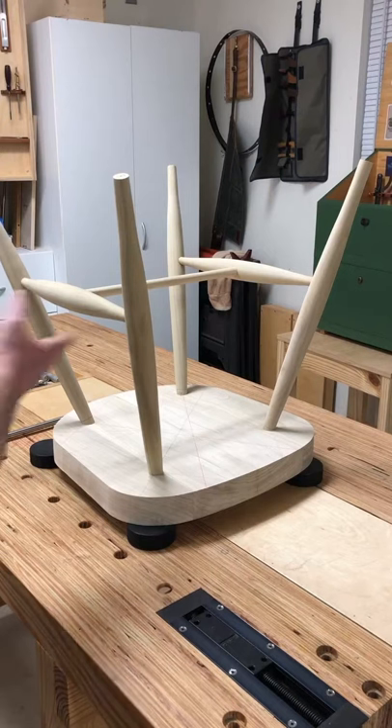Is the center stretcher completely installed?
Yes.